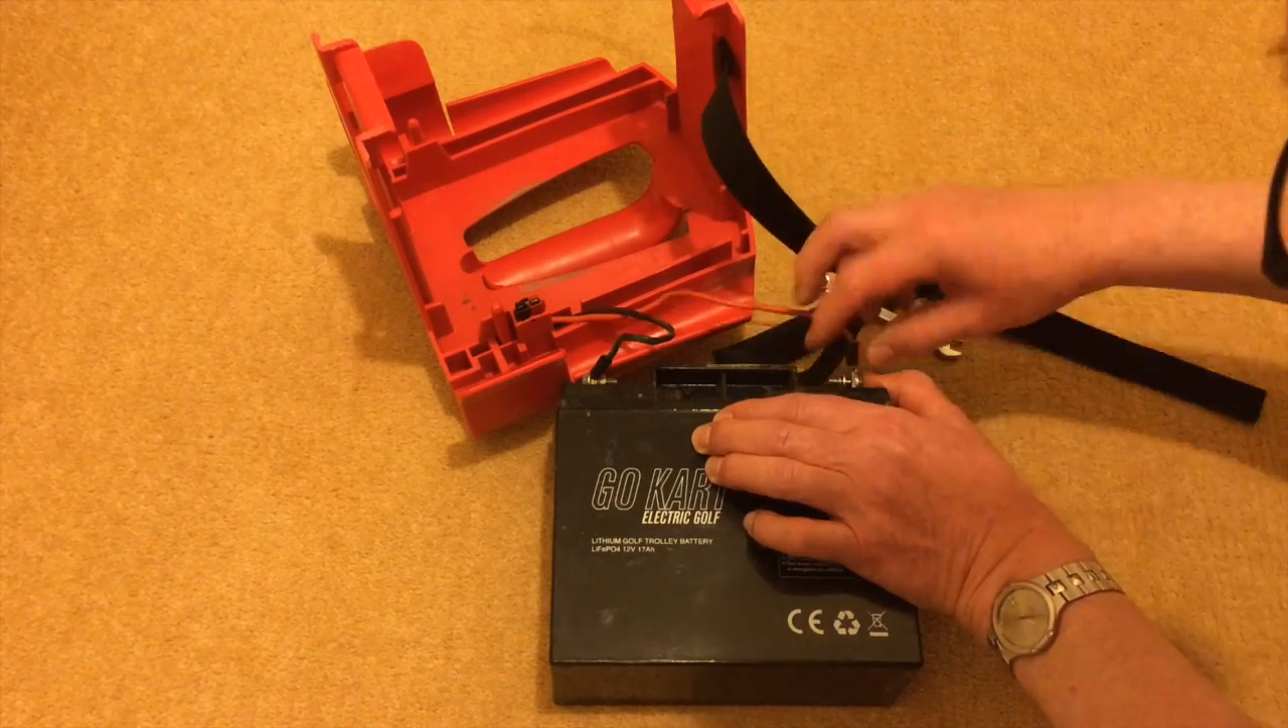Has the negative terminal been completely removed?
No.